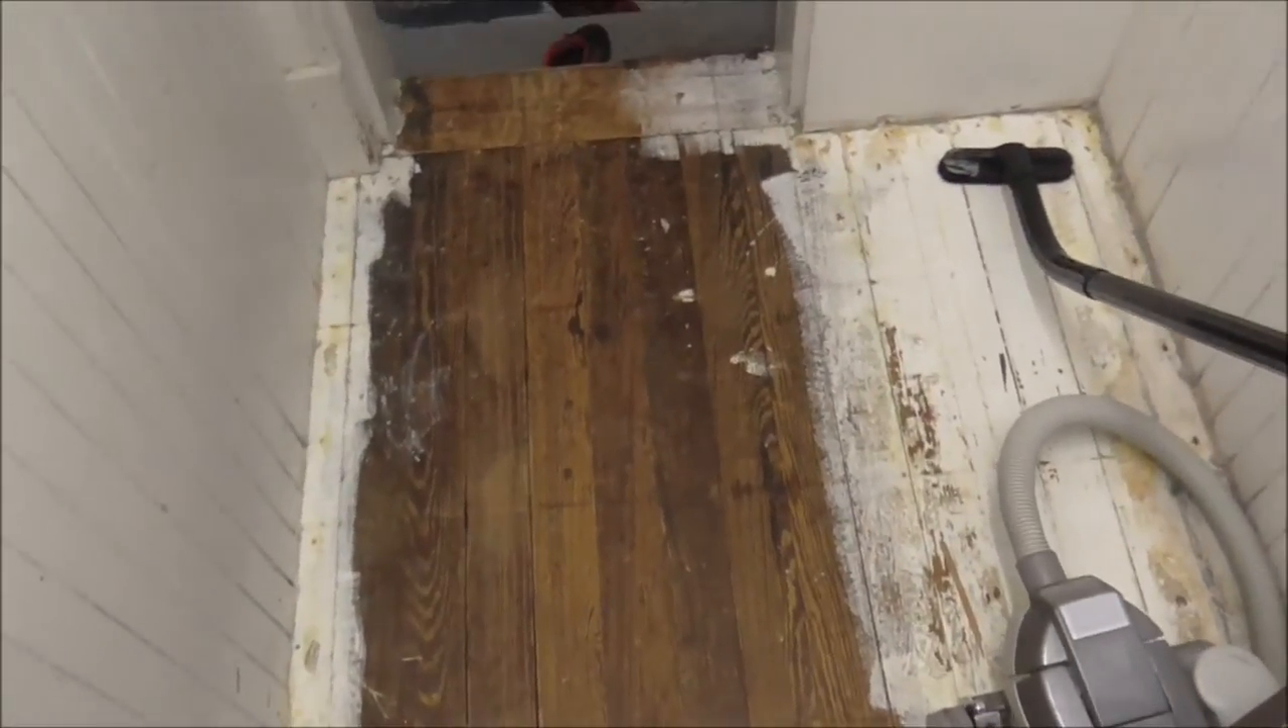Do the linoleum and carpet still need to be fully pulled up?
No.